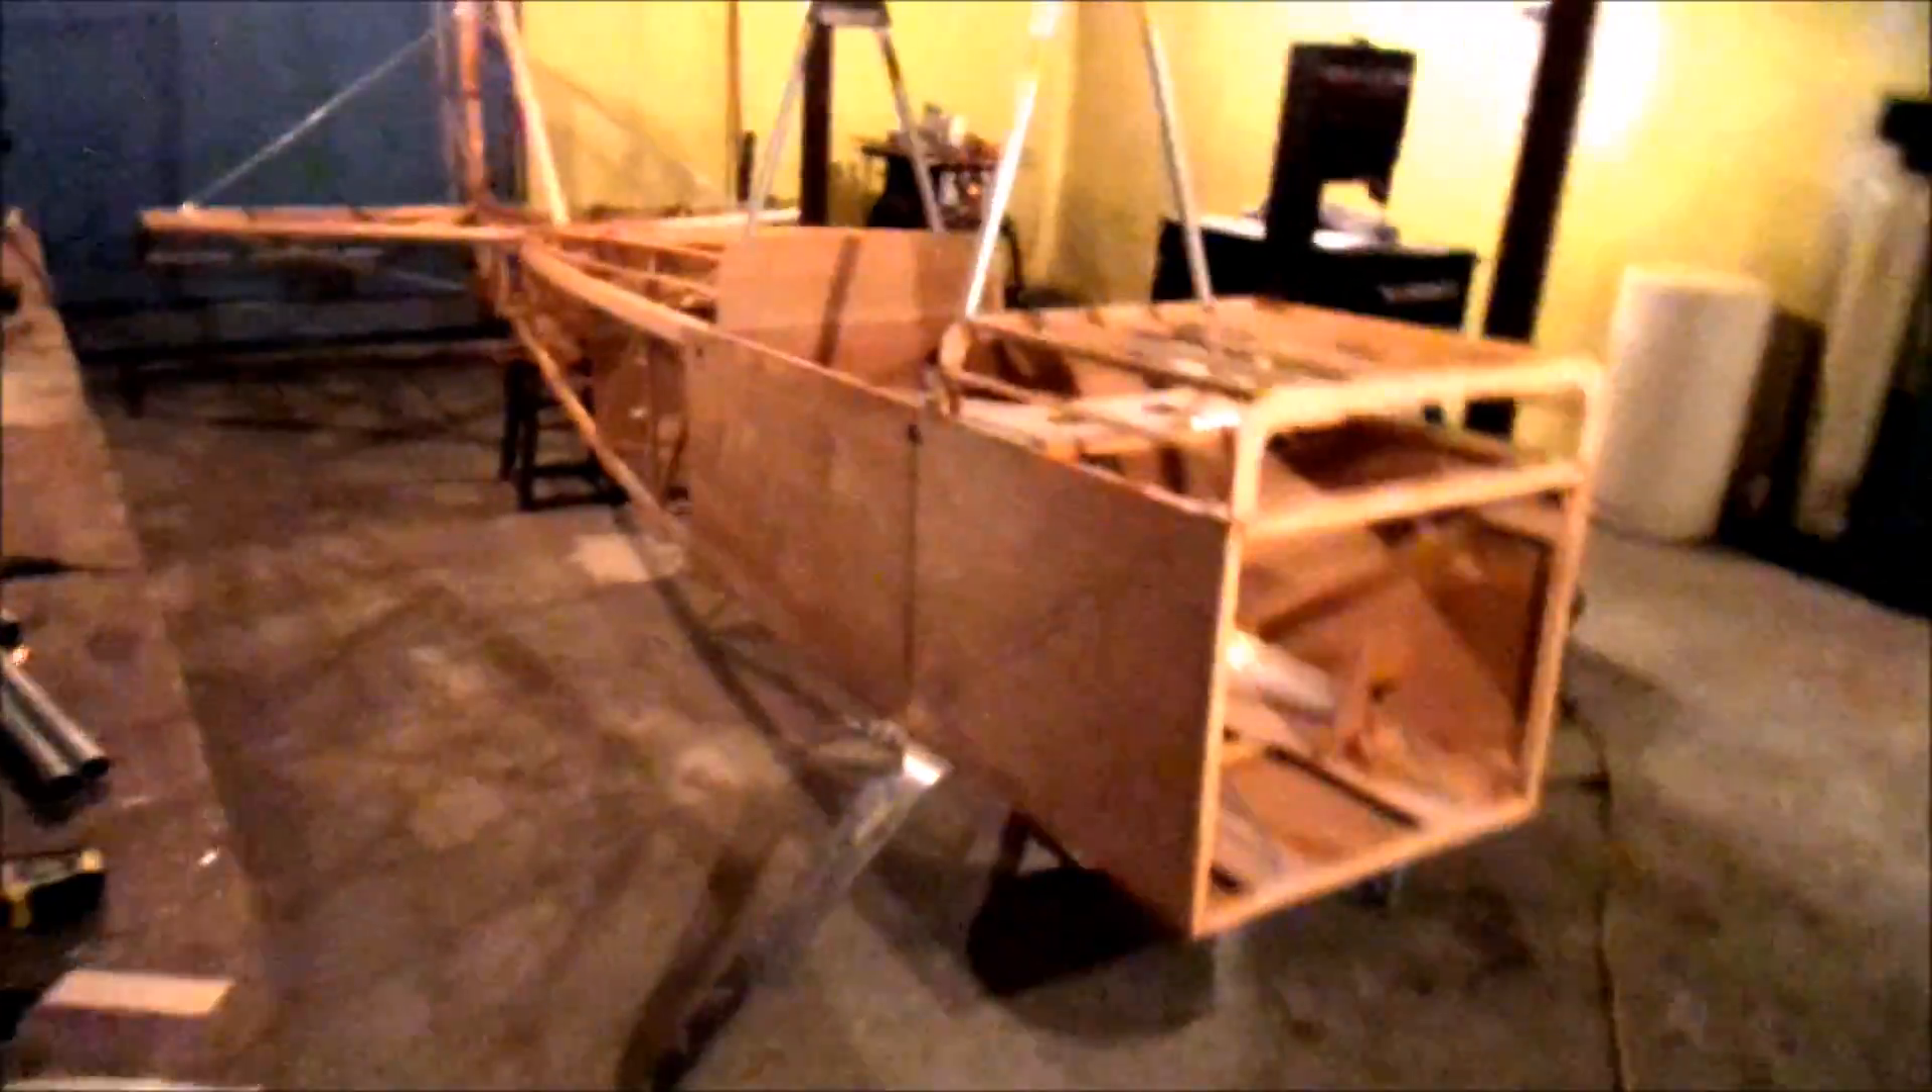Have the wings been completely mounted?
No.